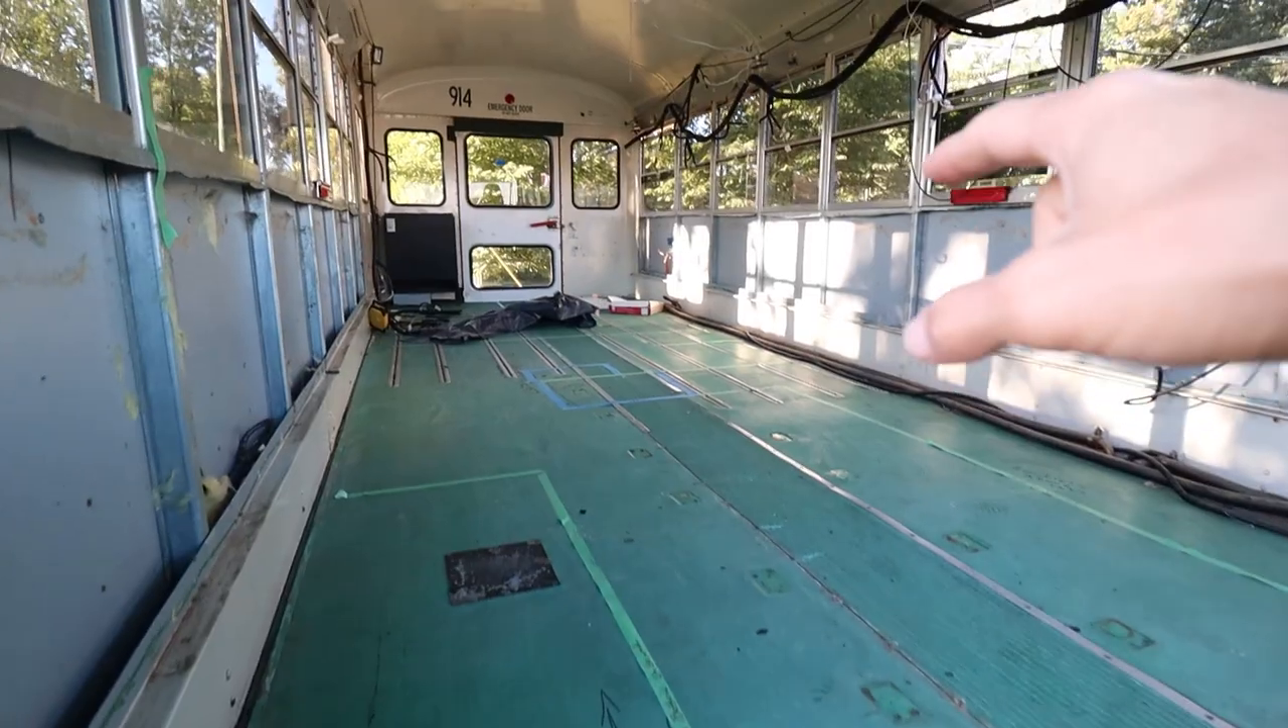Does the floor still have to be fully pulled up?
Yes.